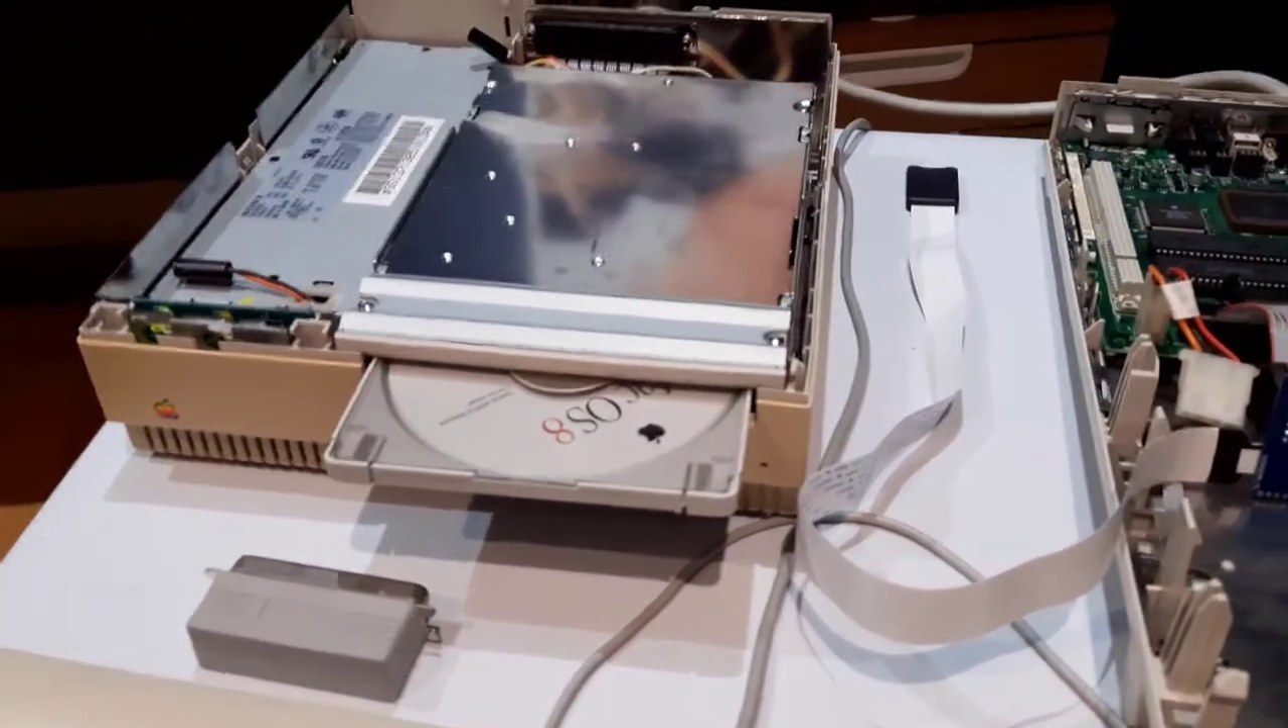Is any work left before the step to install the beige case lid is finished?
Yes.